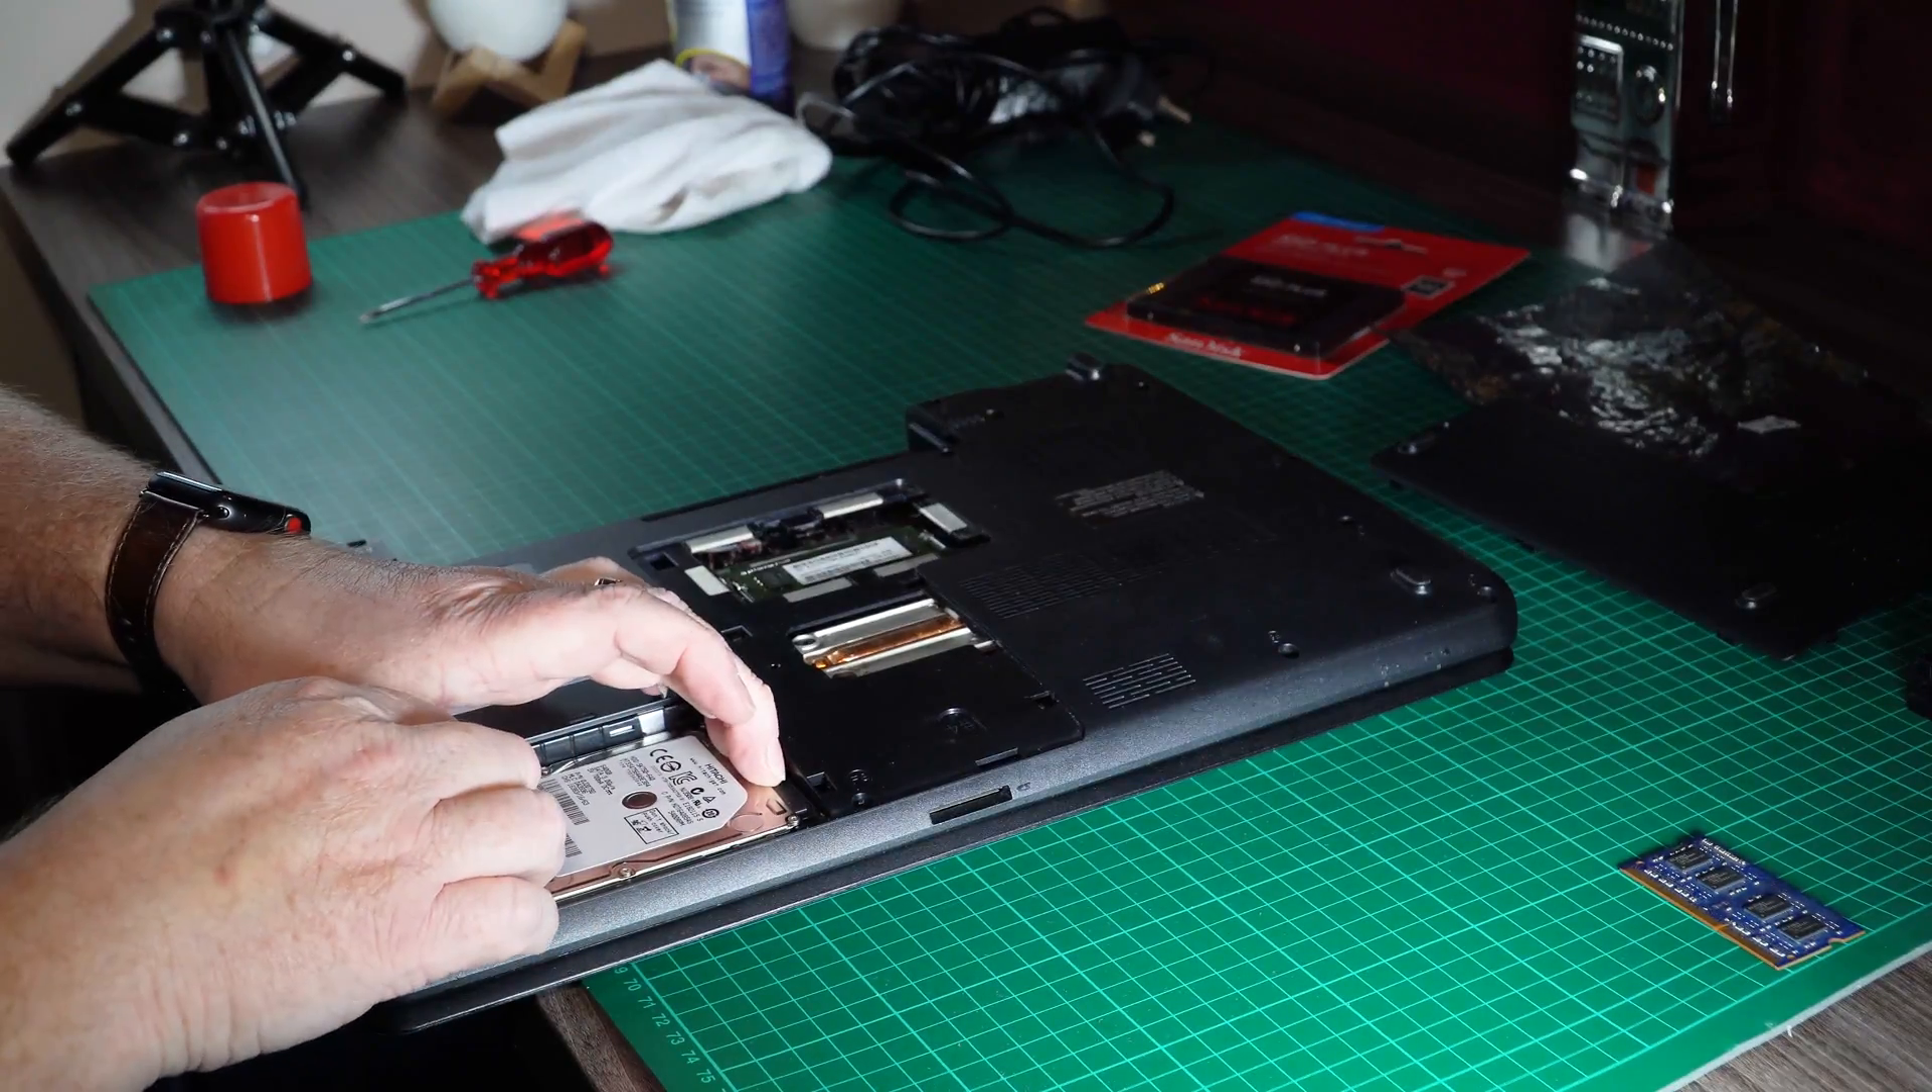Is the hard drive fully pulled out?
No.